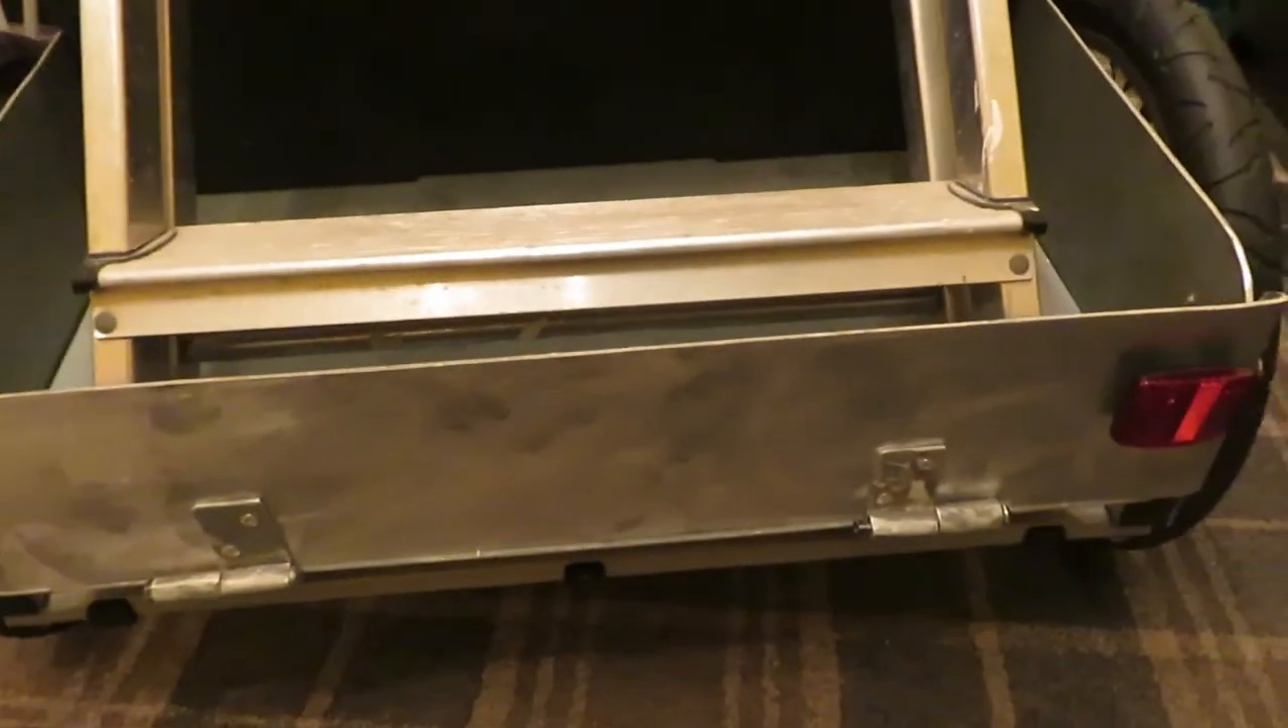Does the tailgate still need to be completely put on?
No.